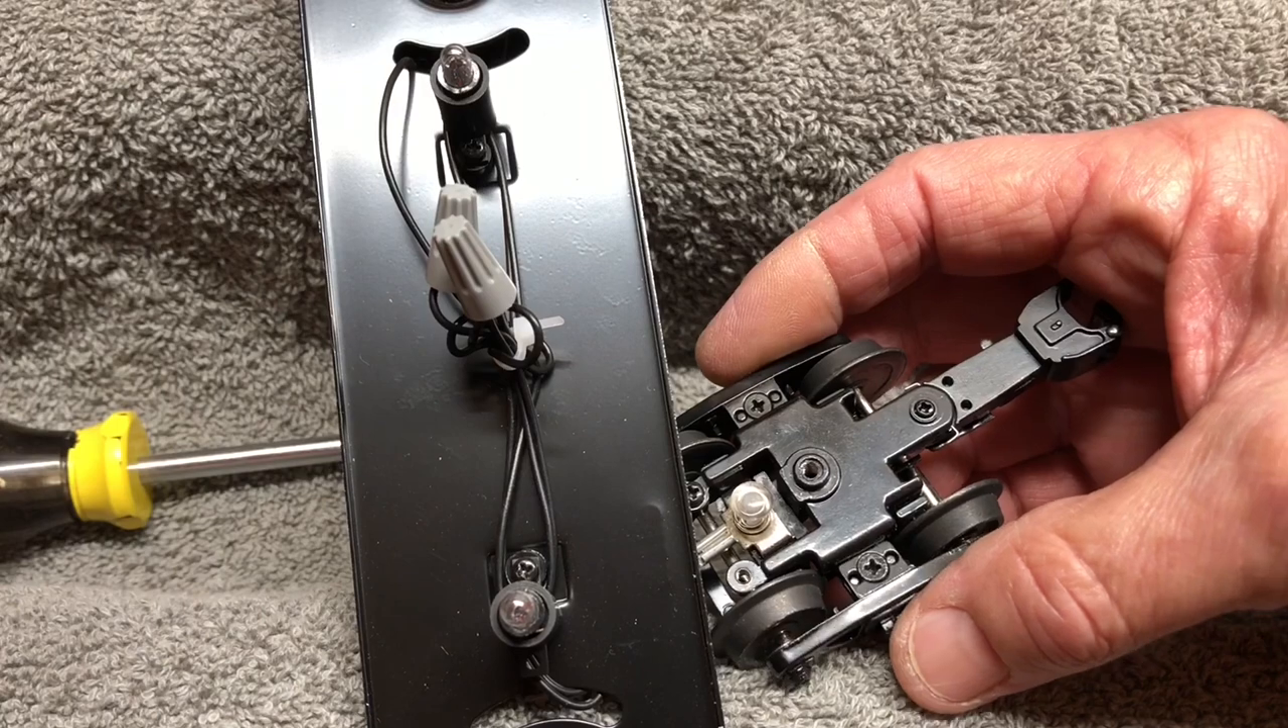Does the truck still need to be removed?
No.